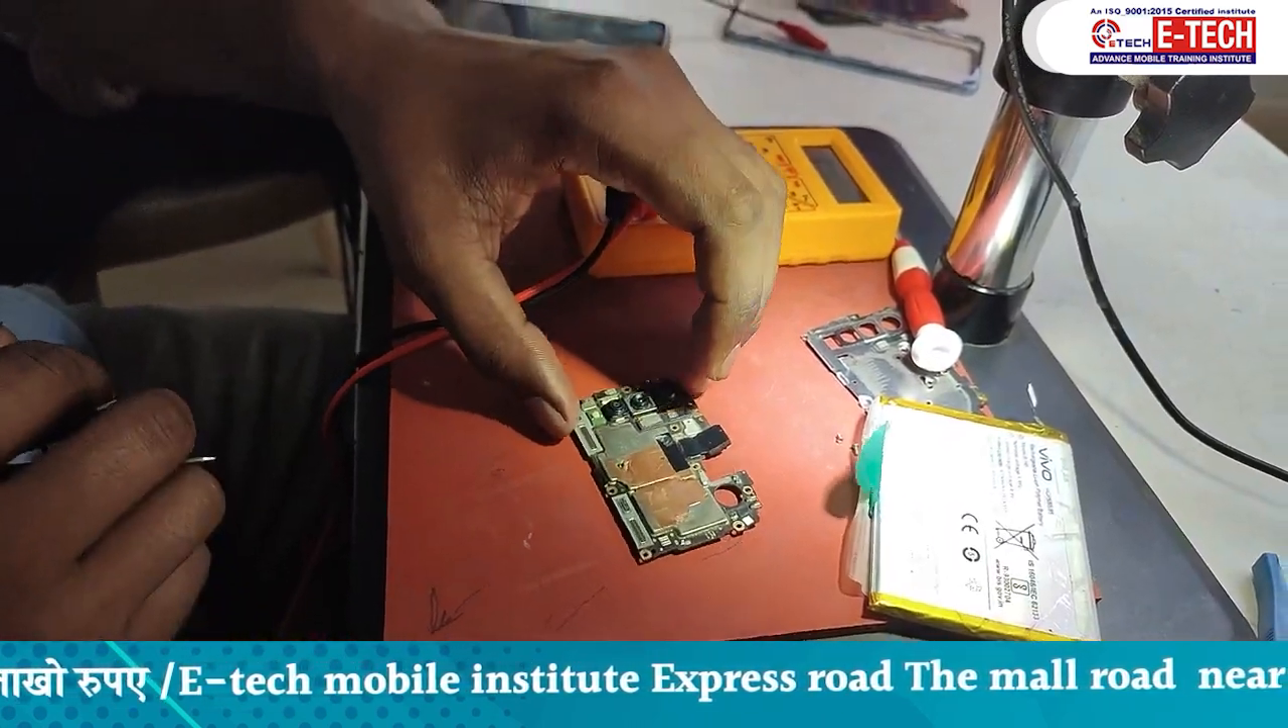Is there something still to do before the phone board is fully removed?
No.